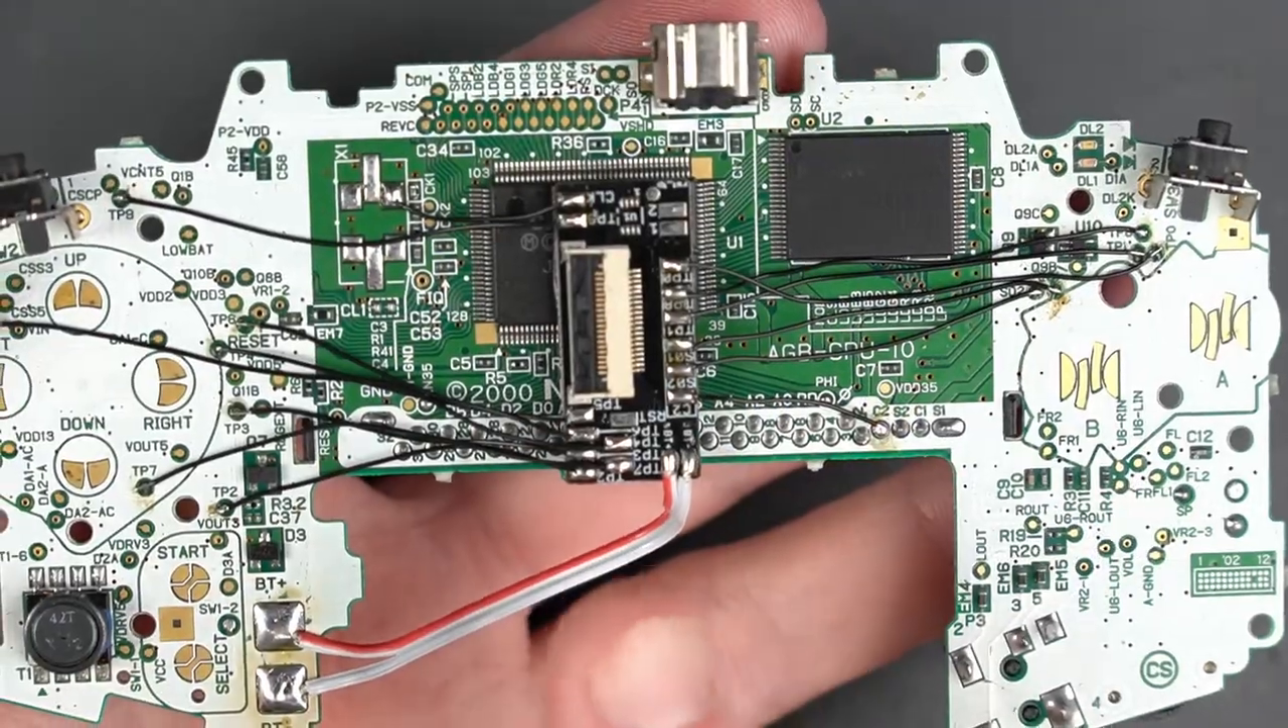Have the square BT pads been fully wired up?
Yes.